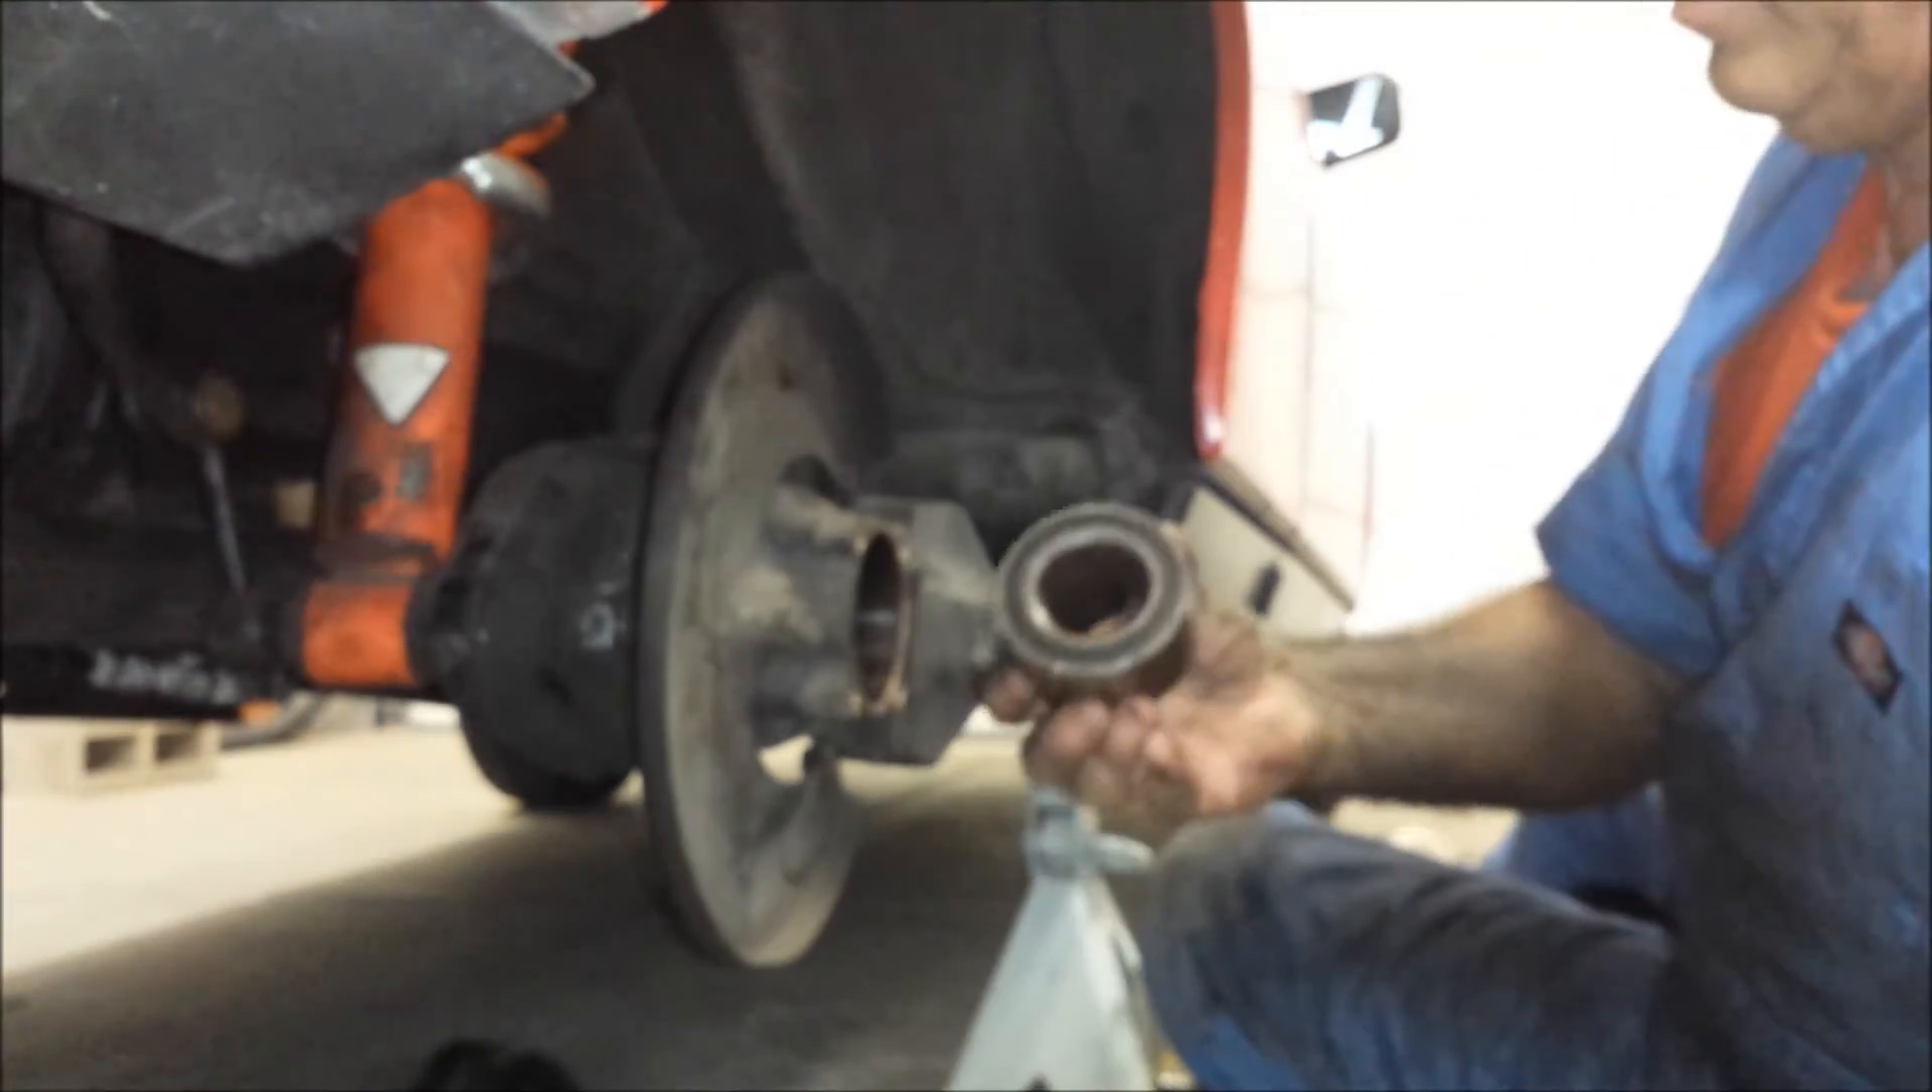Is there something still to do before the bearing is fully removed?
No.